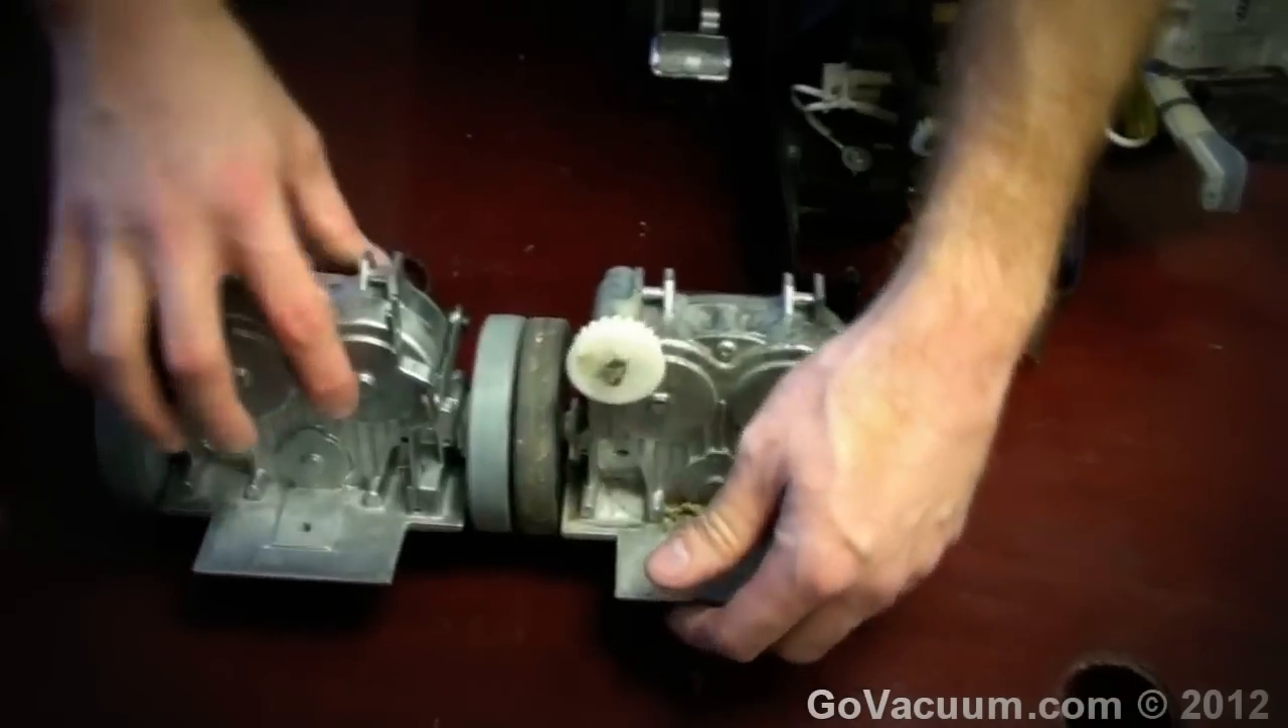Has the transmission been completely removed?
Yes.